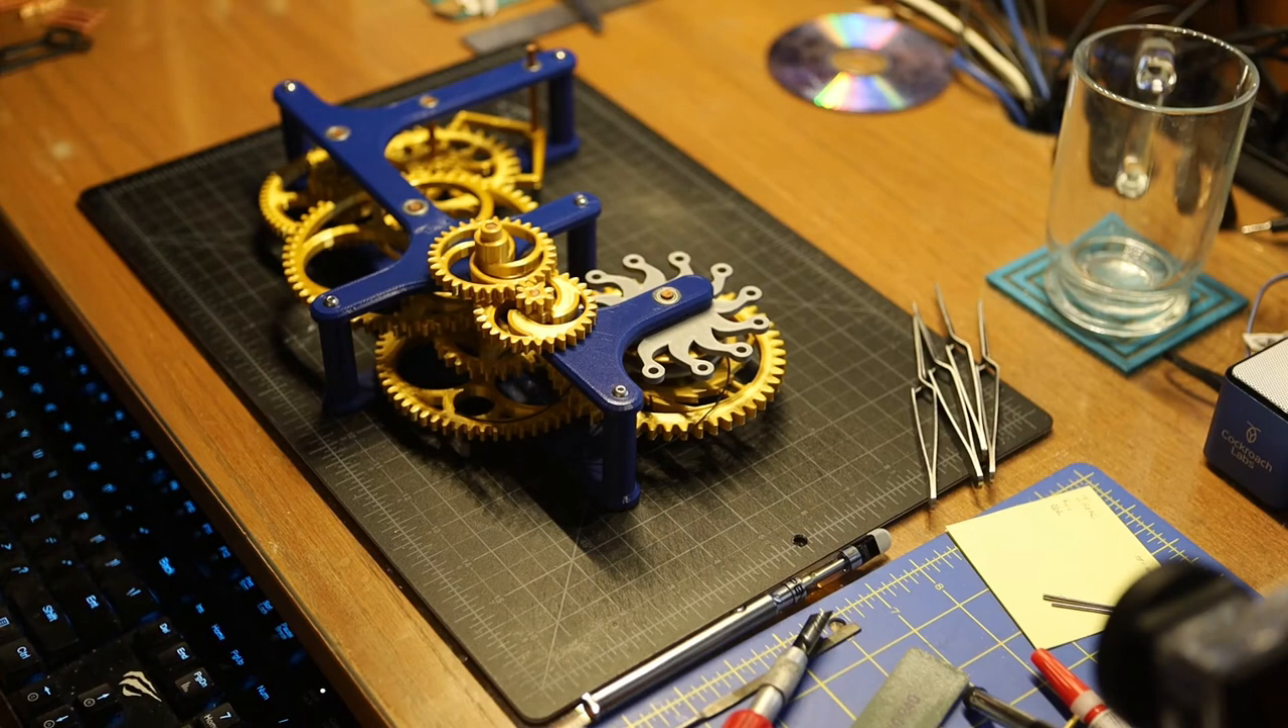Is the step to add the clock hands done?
No.